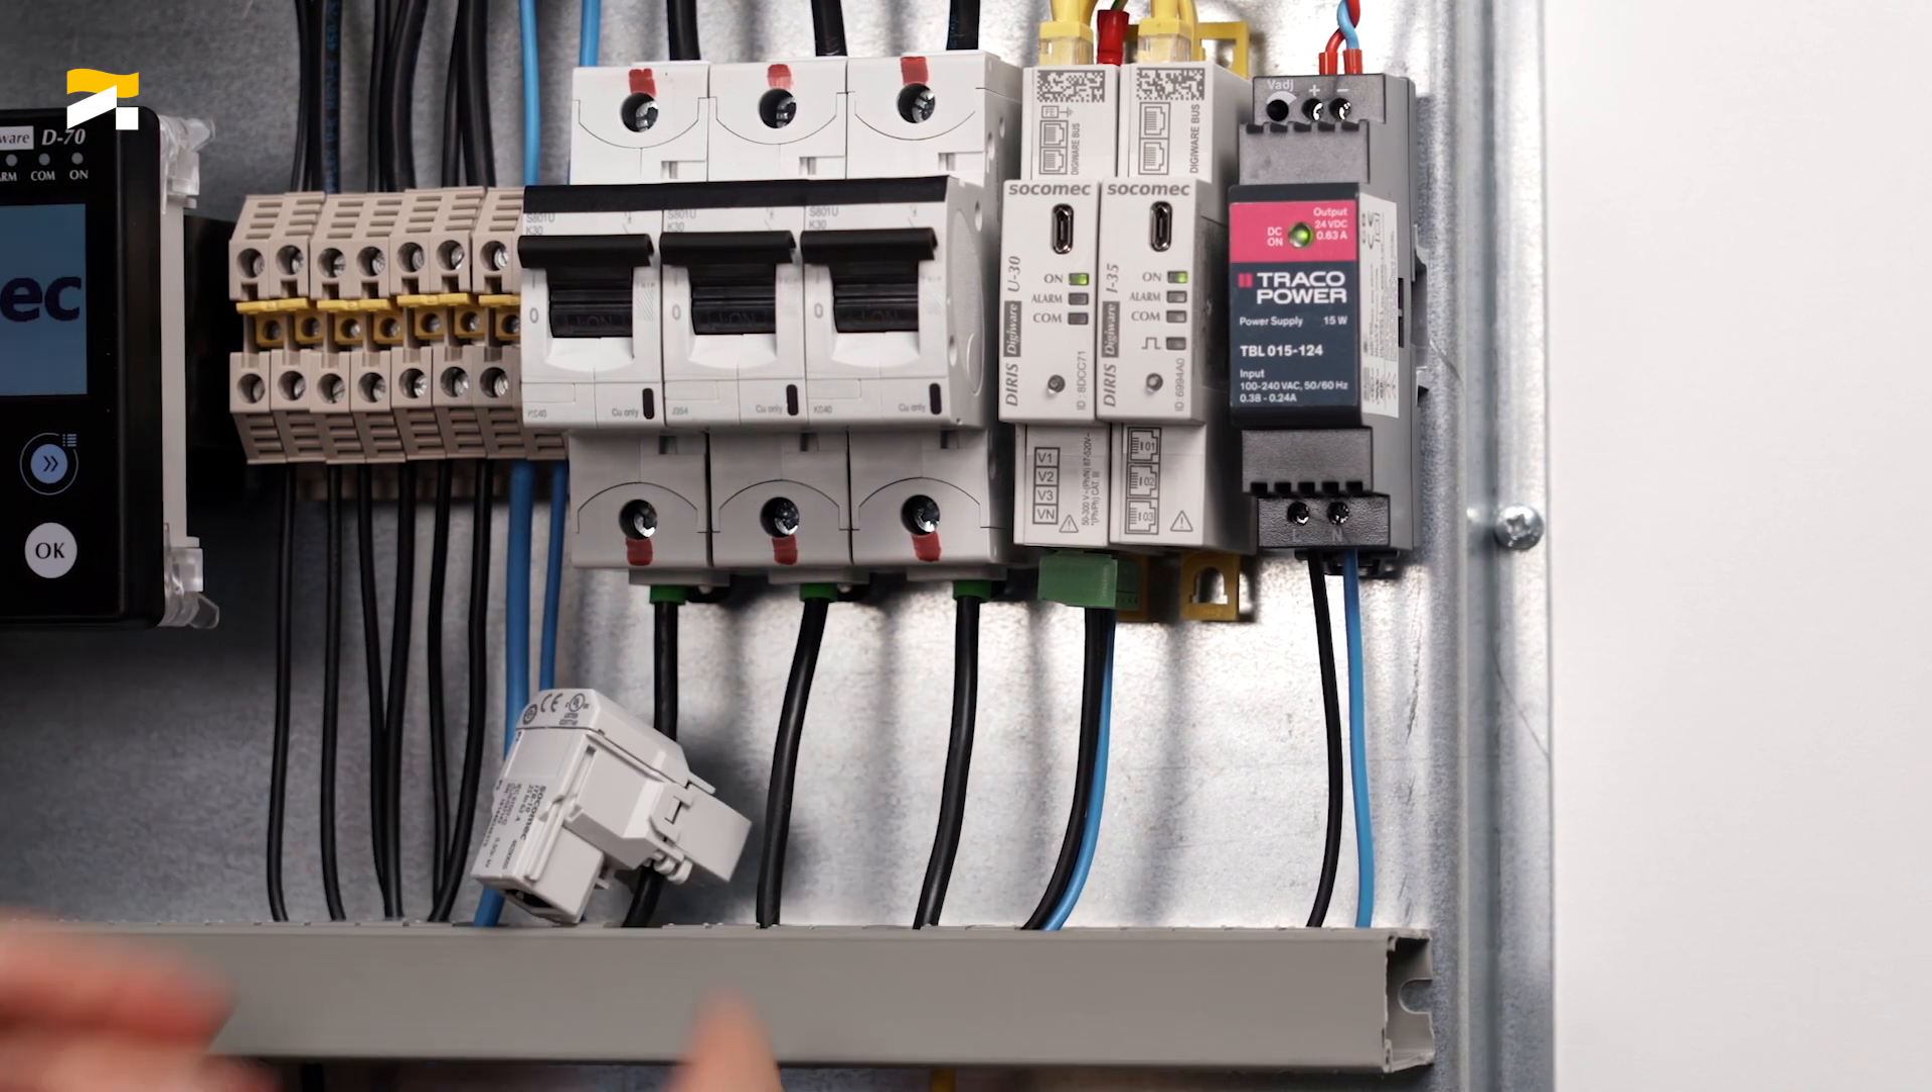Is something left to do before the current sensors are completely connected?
Yes.